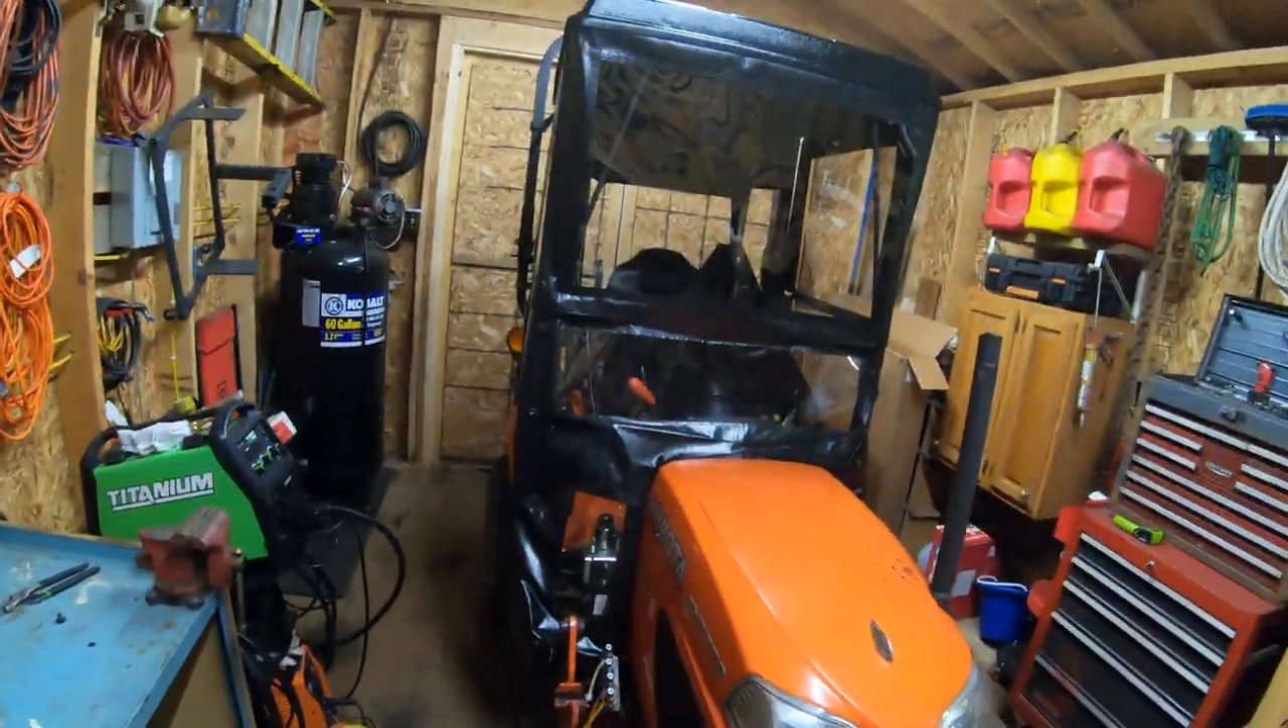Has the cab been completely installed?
Yes.